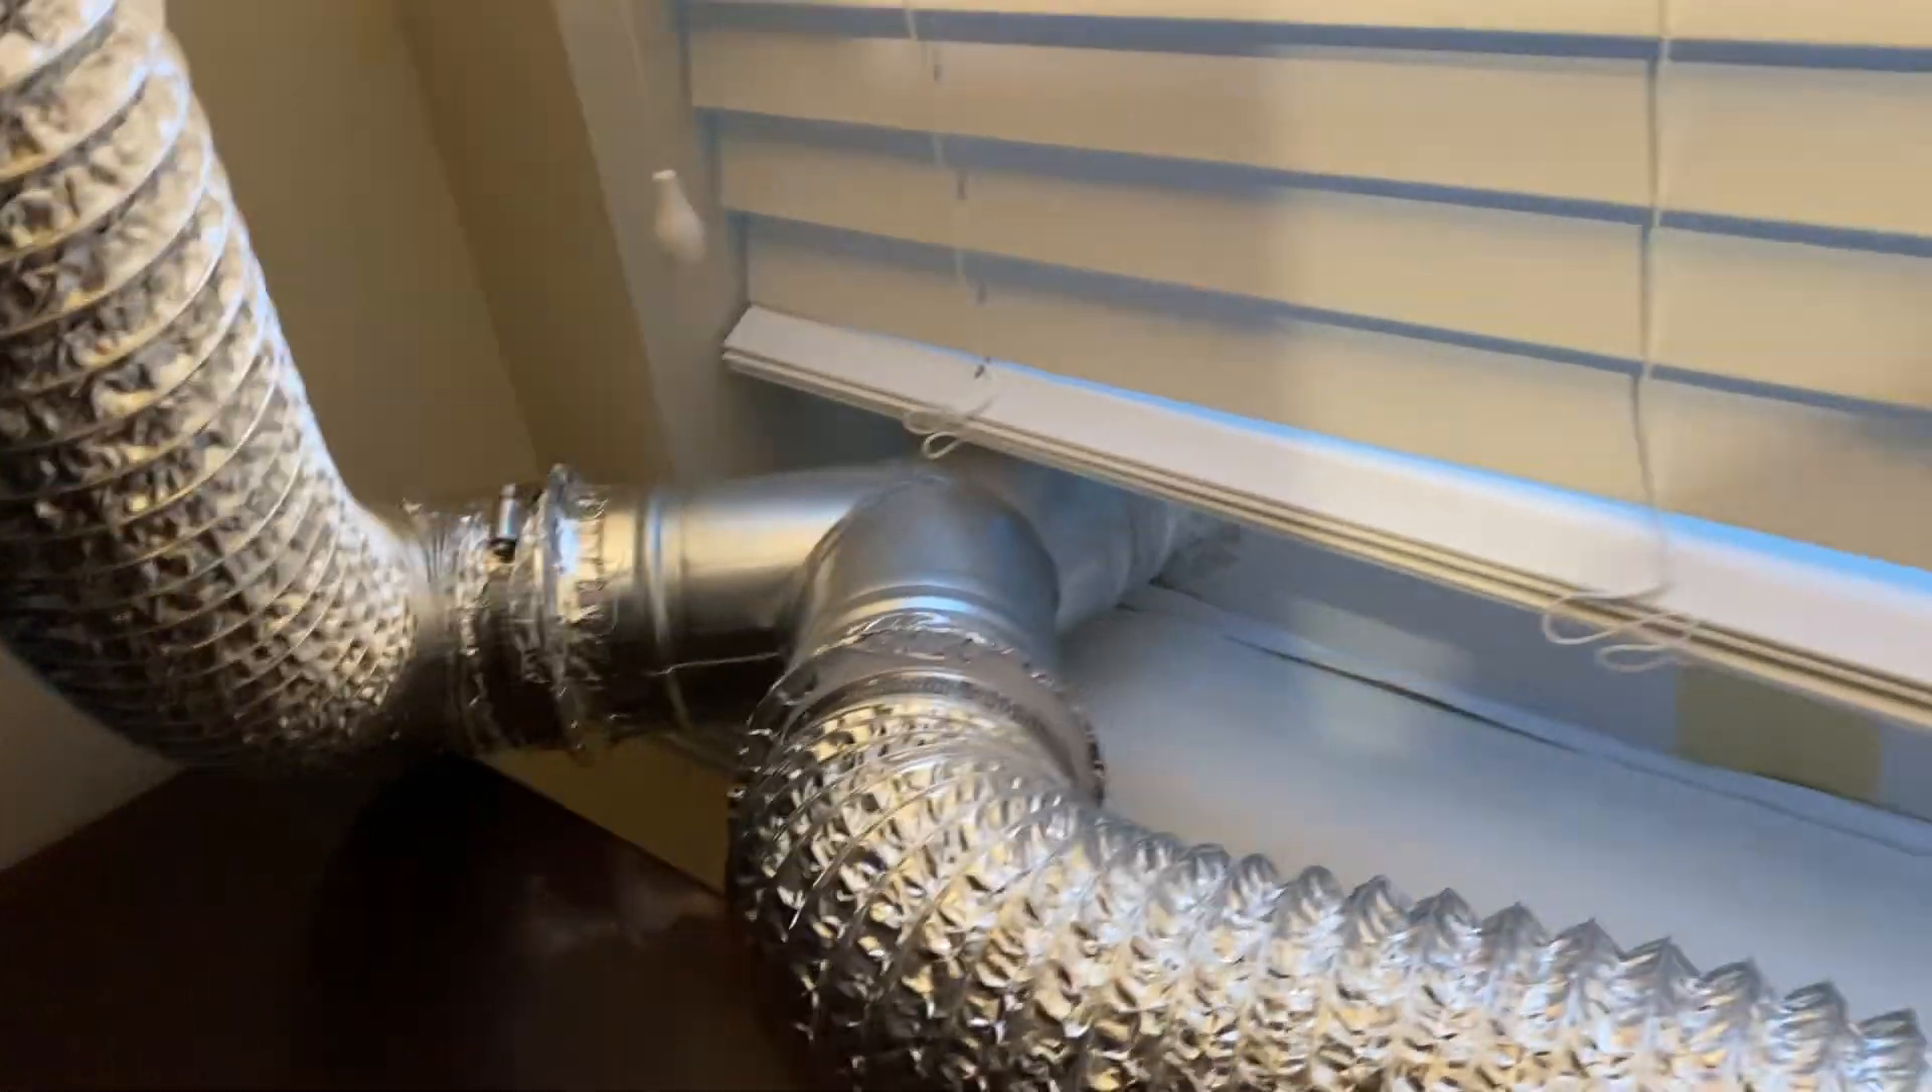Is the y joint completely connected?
Yes.